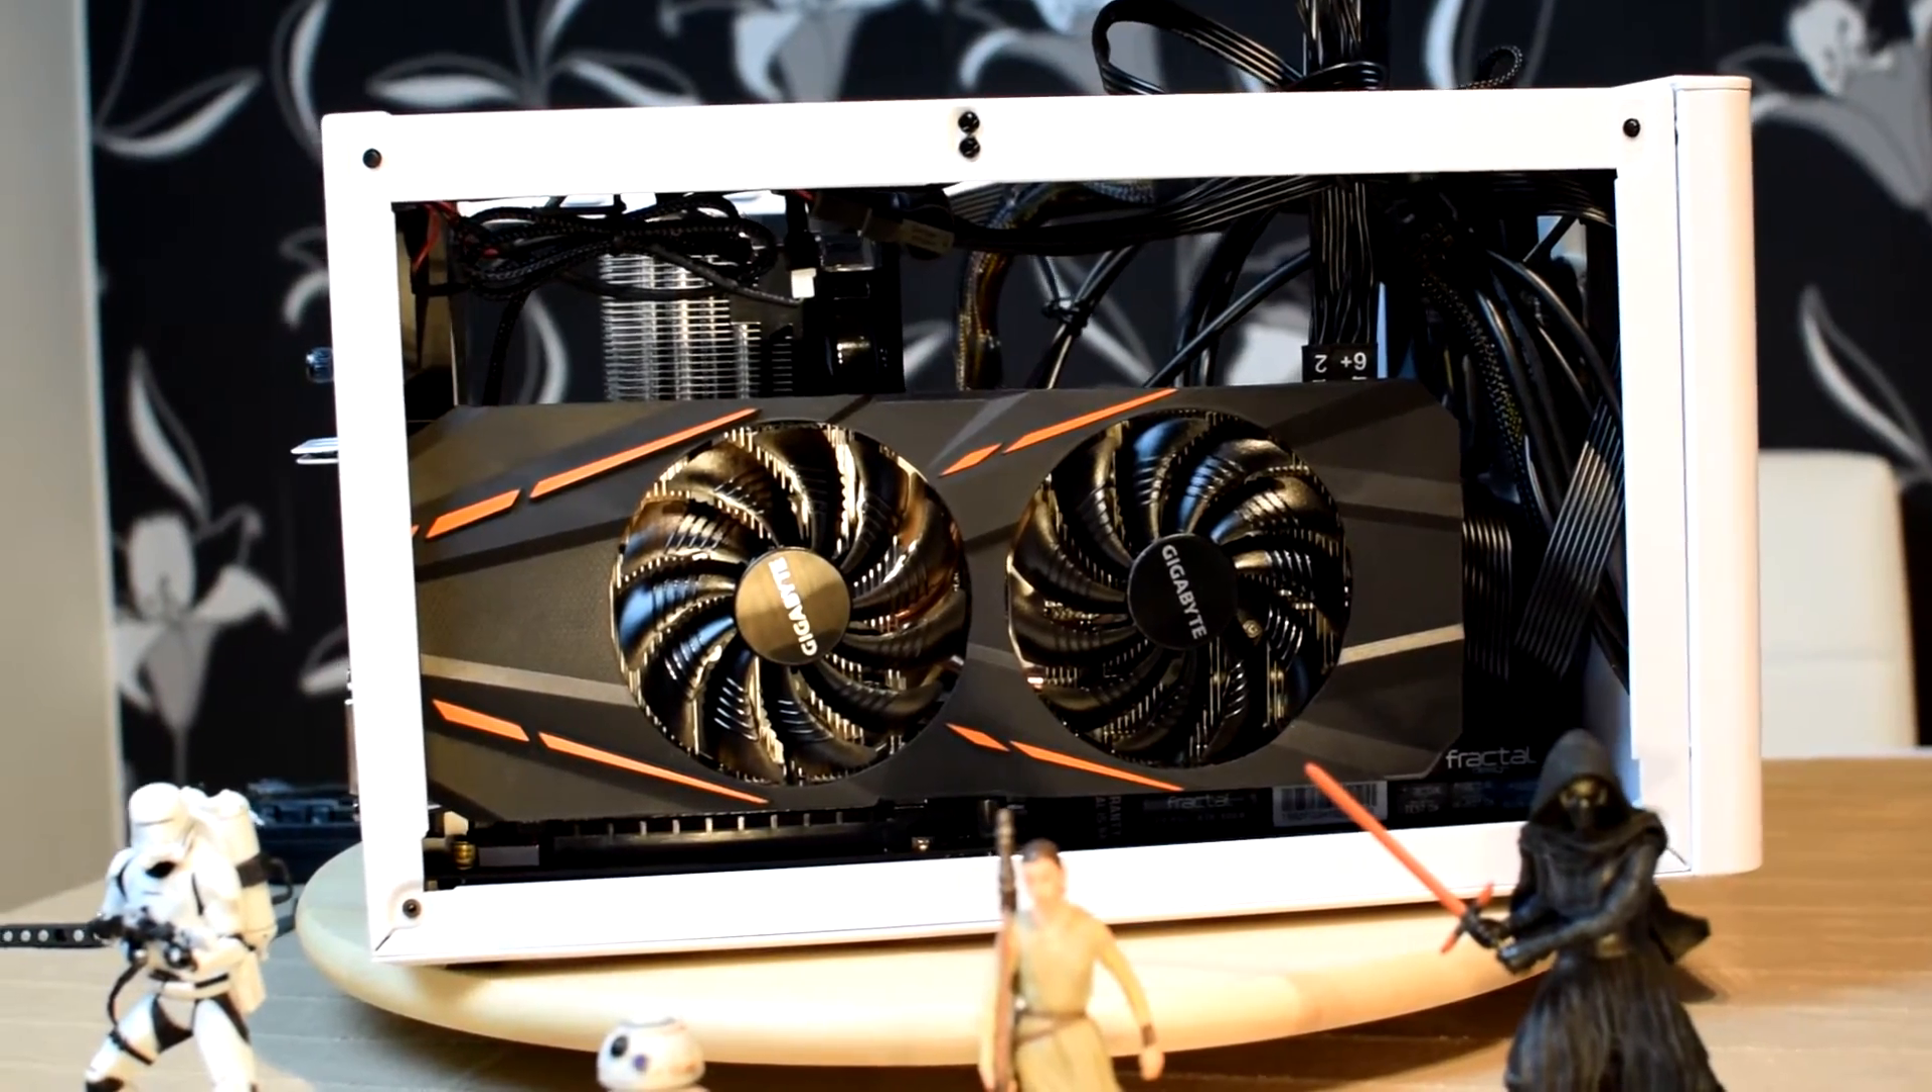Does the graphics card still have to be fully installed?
No.